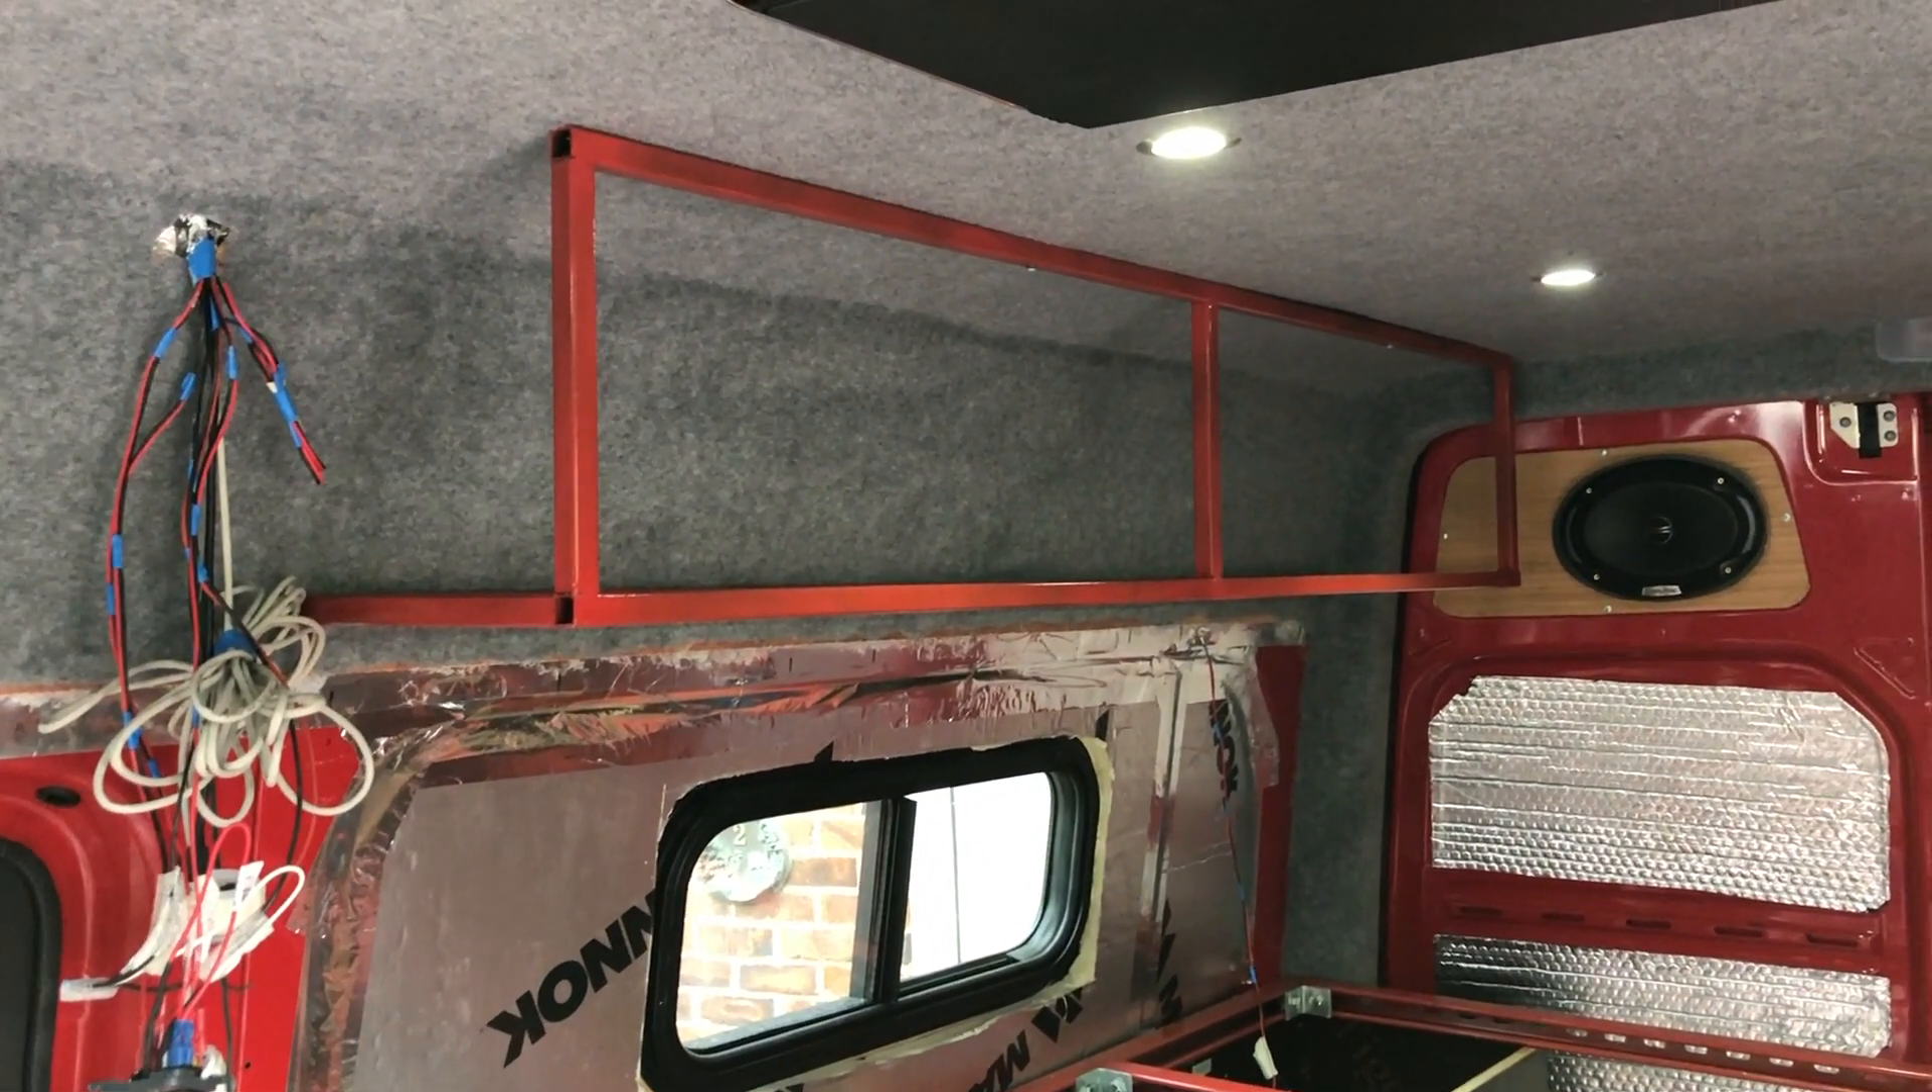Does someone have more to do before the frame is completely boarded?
Yes.